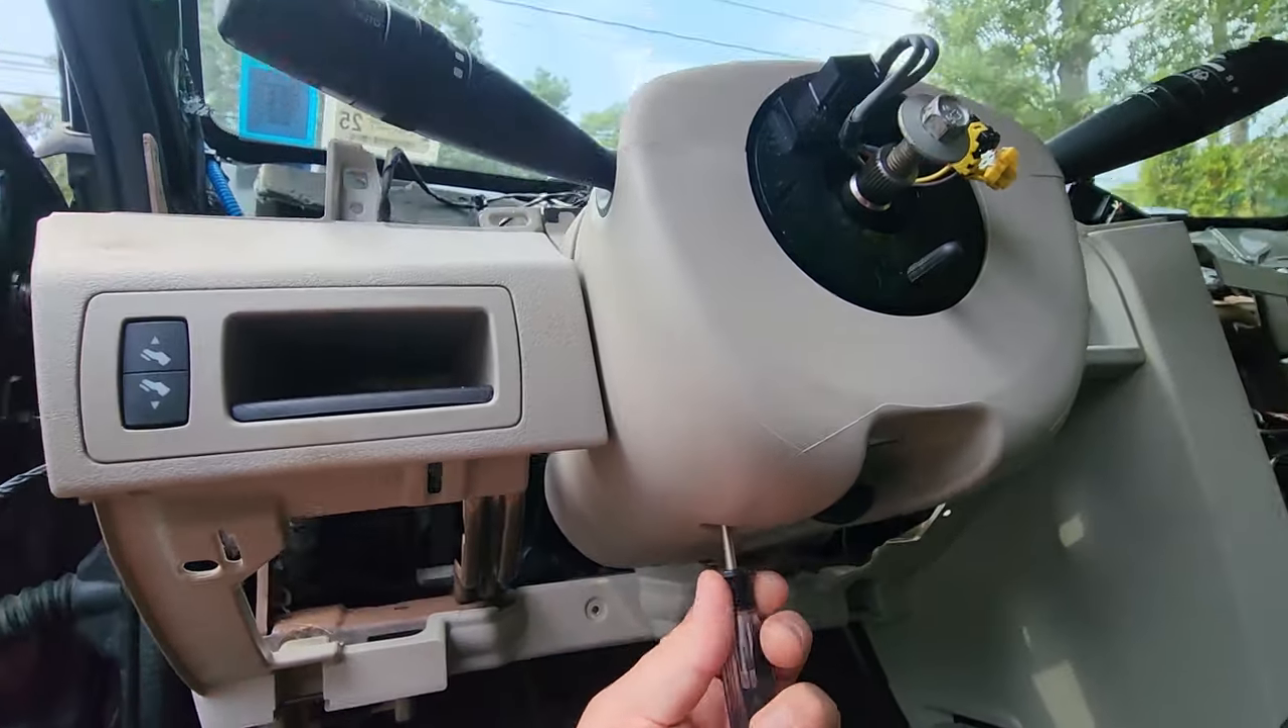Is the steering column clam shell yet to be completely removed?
Yes.